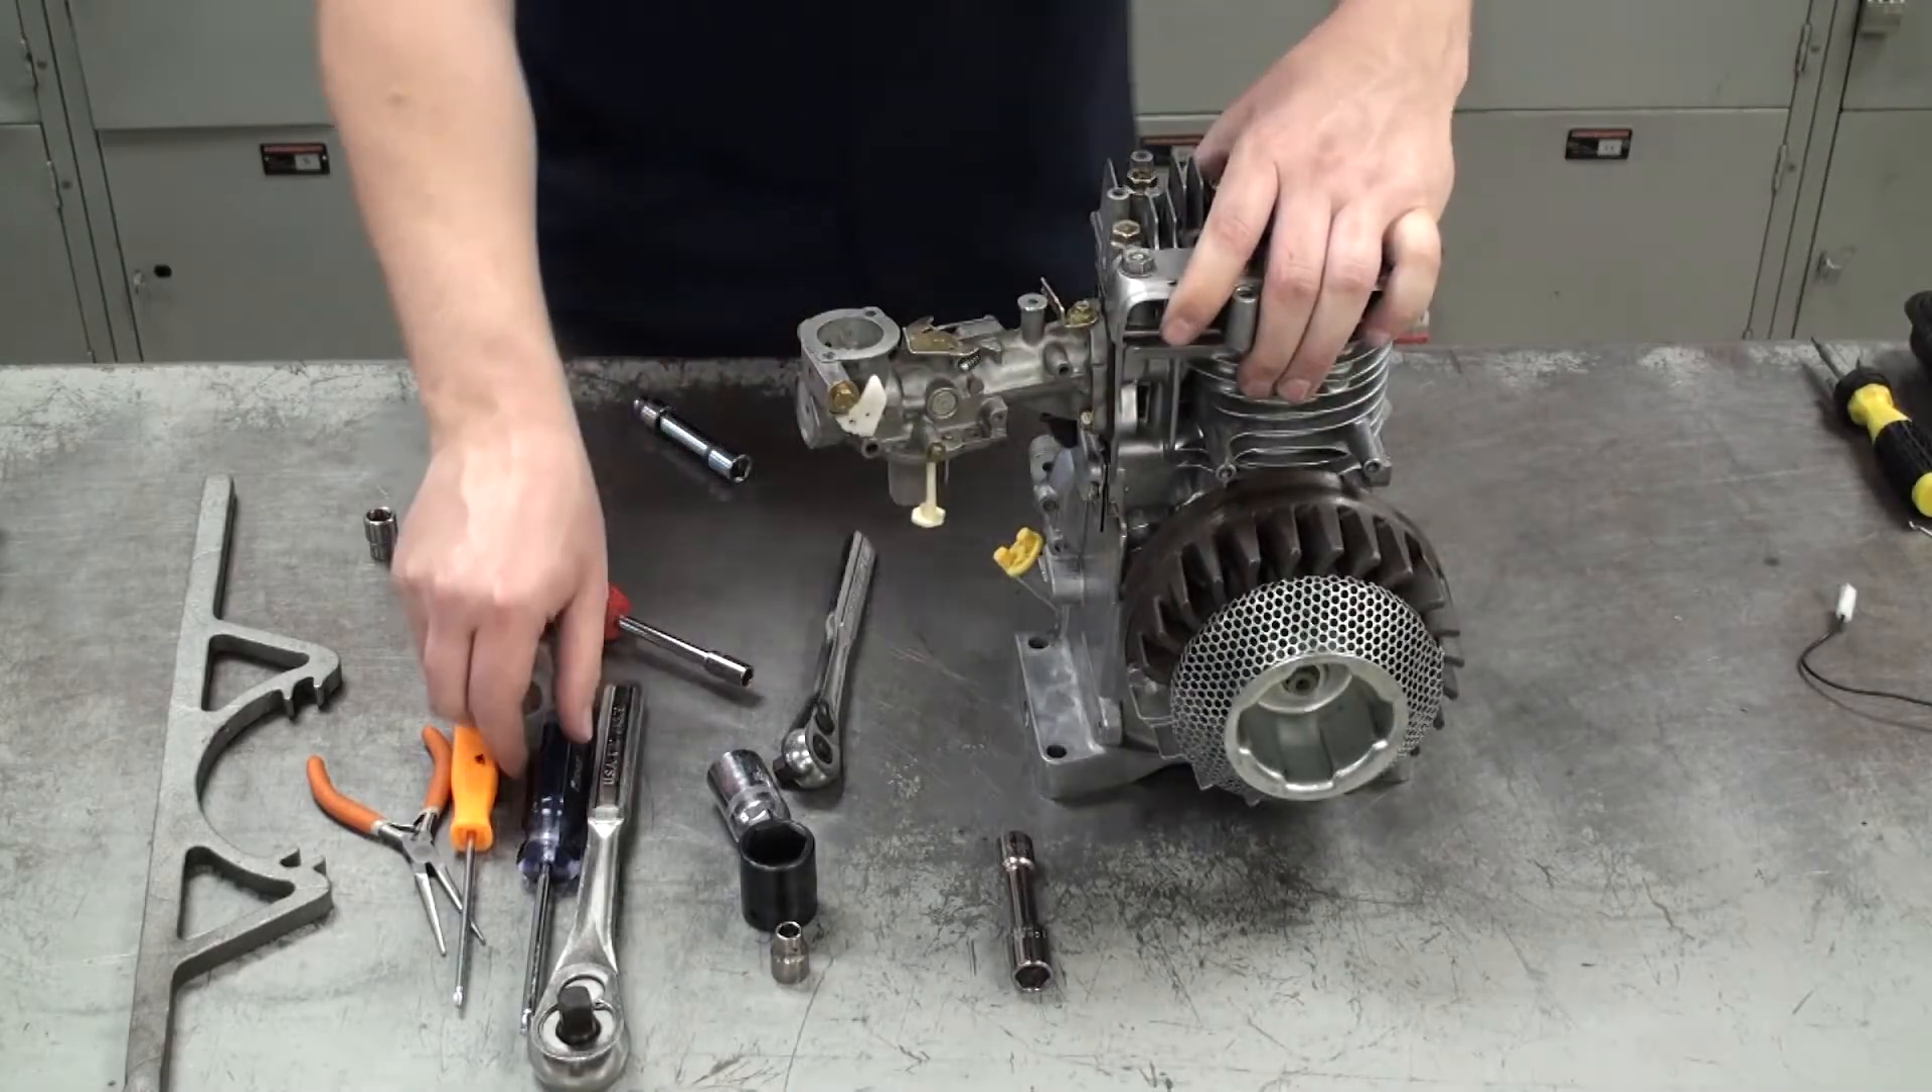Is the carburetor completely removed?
No.